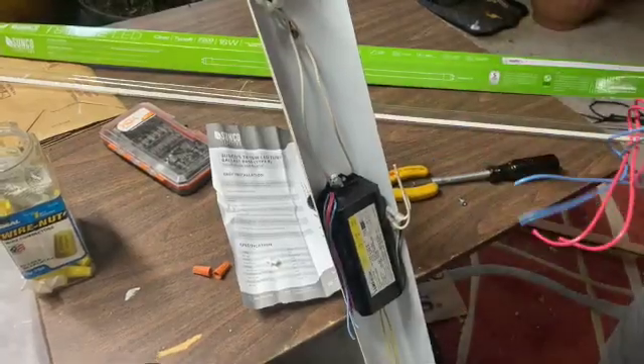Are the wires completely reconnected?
No.